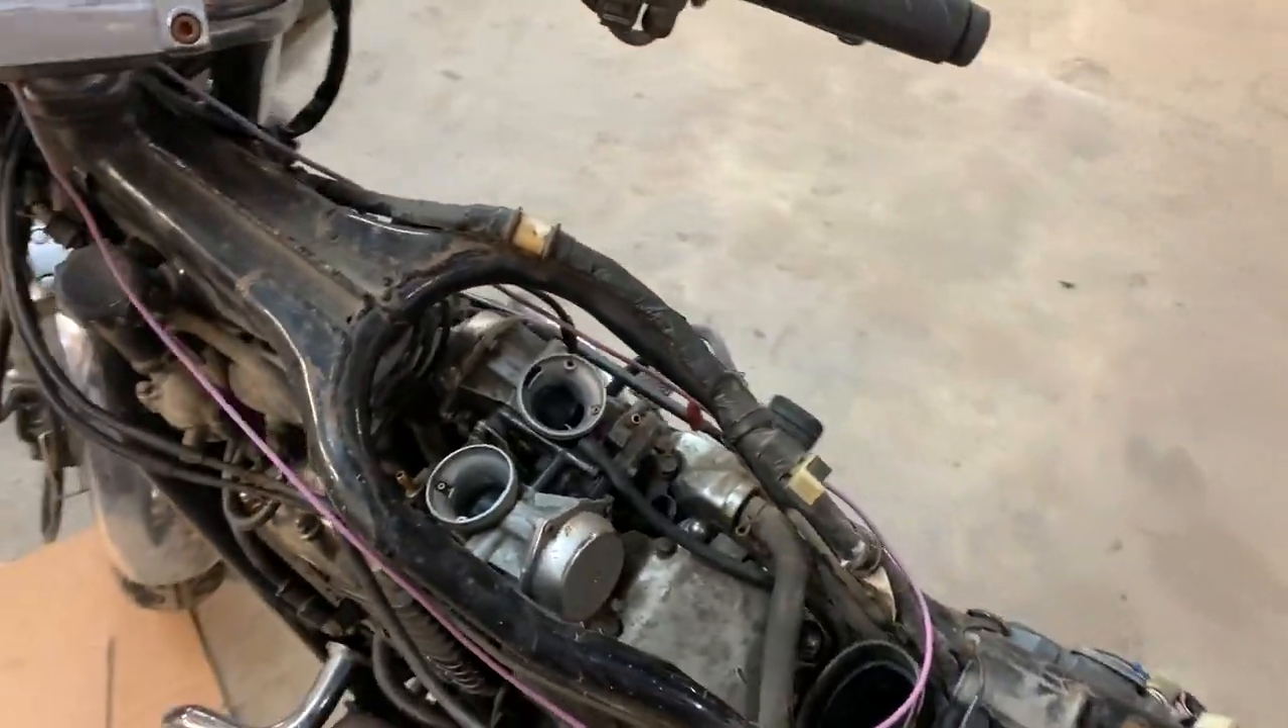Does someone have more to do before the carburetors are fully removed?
Yes.